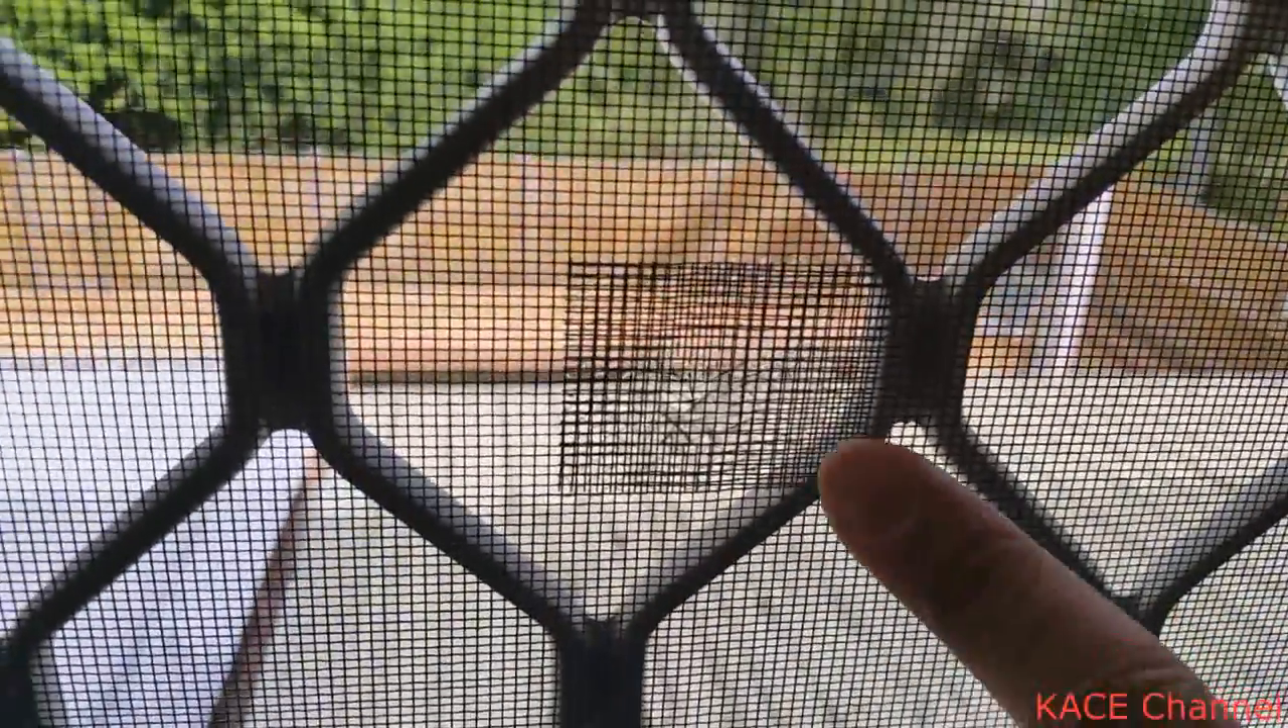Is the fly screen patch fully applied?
Yes.